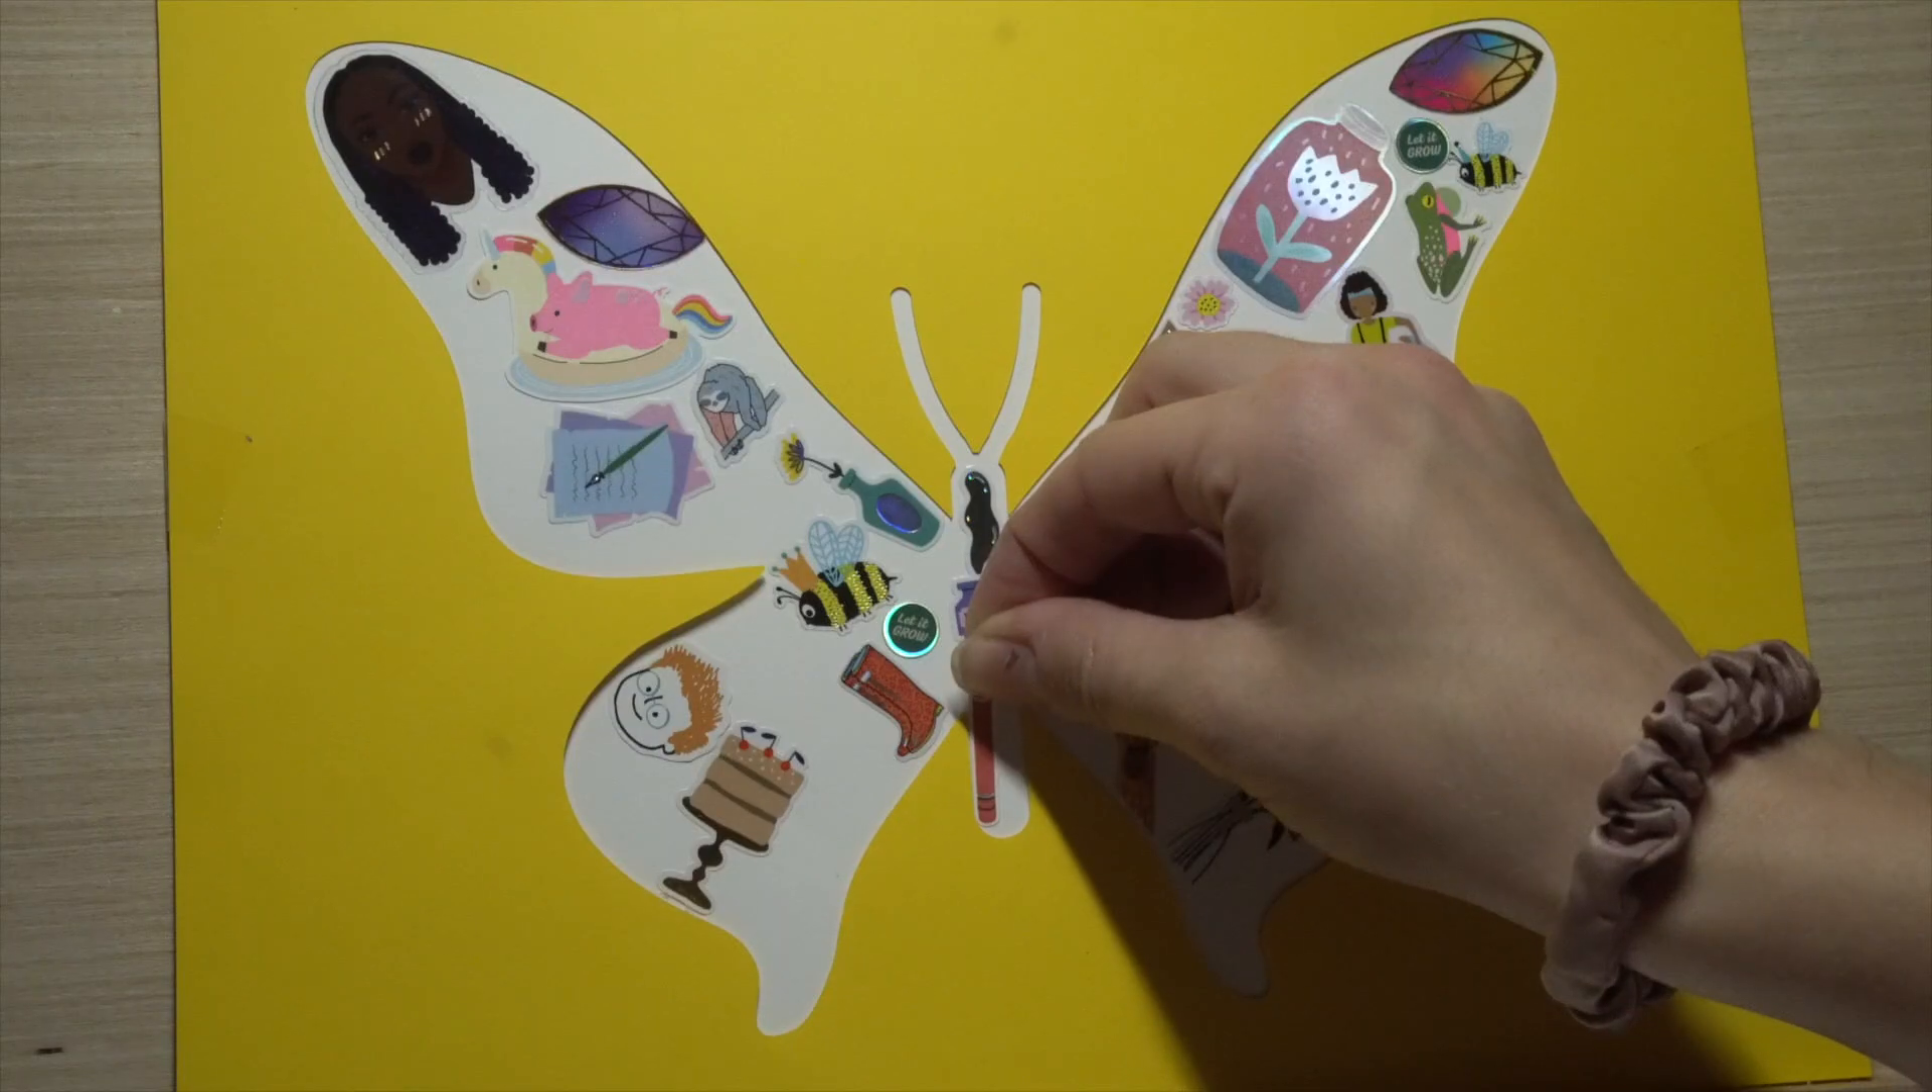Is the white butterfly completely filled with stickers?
No.